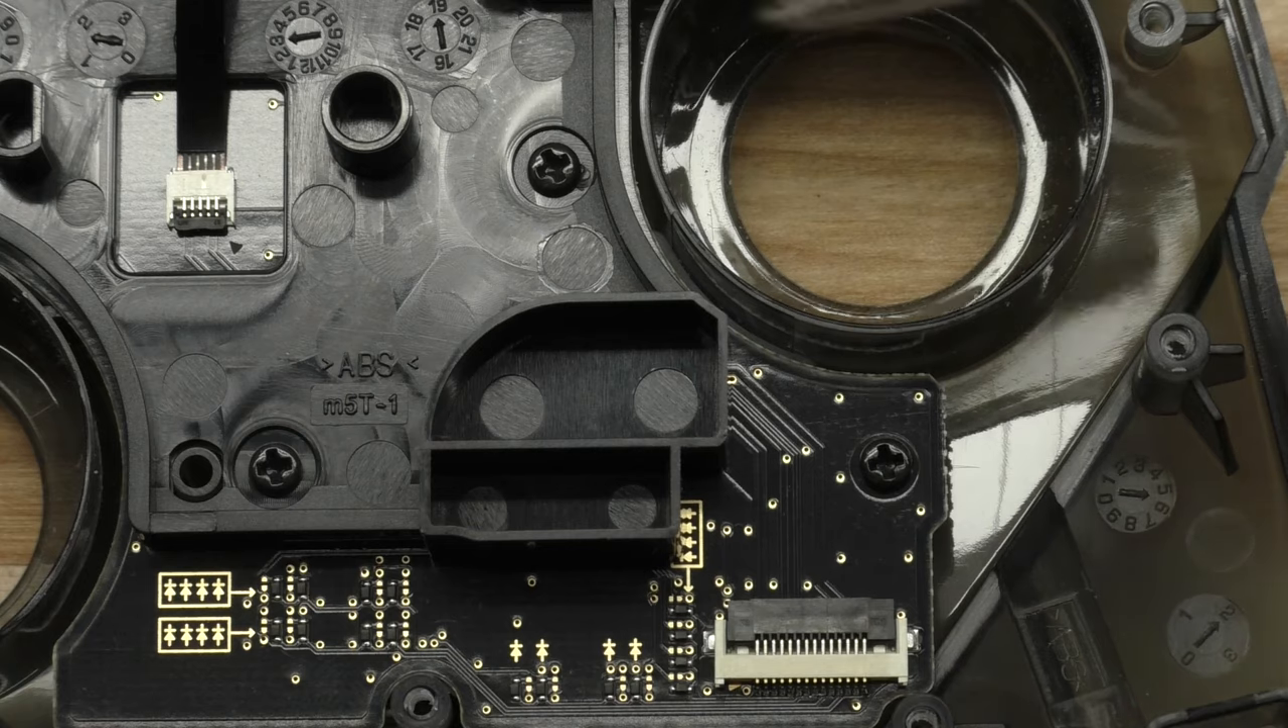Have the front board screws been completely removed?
No.